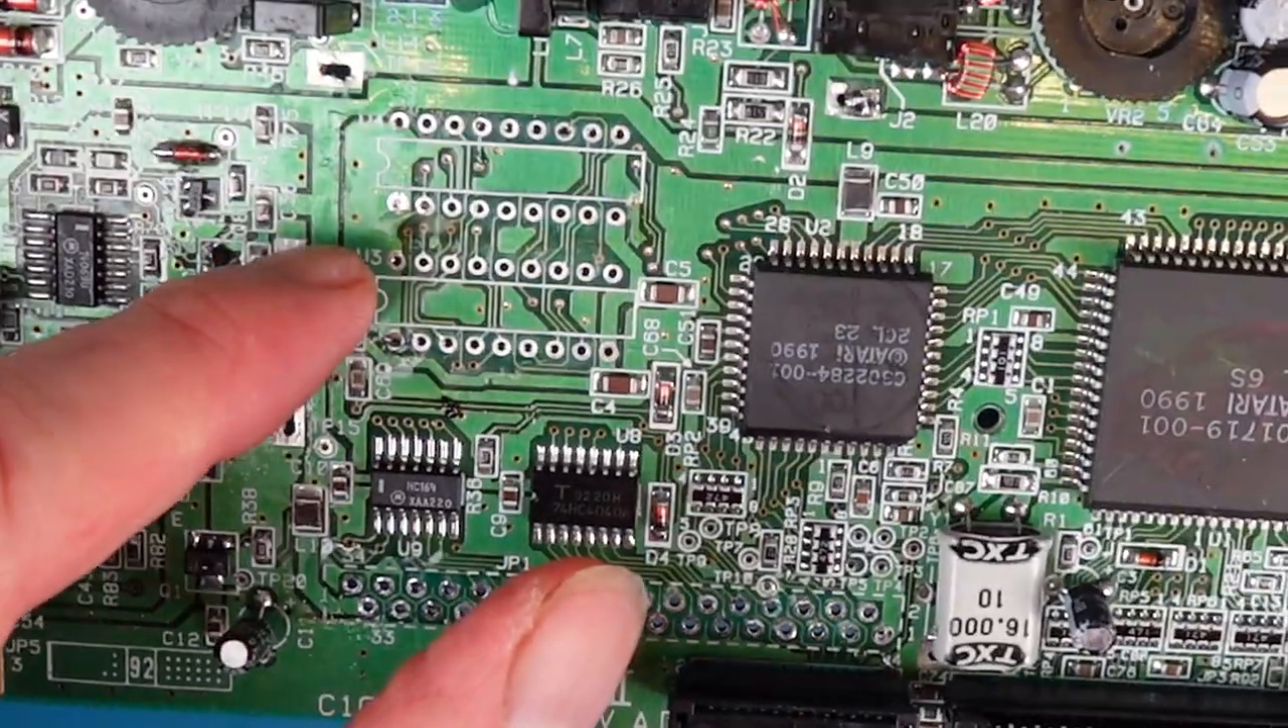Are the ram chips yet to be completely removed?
No.